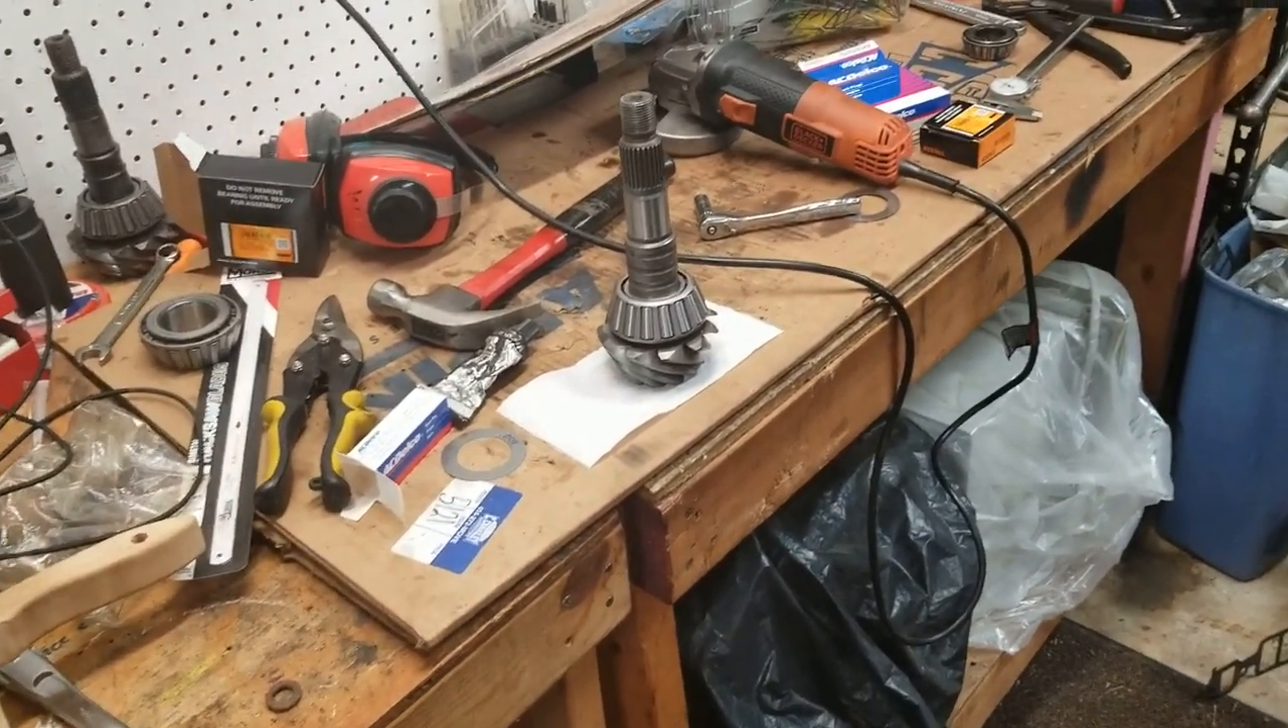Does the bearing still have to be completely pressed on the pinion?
No.